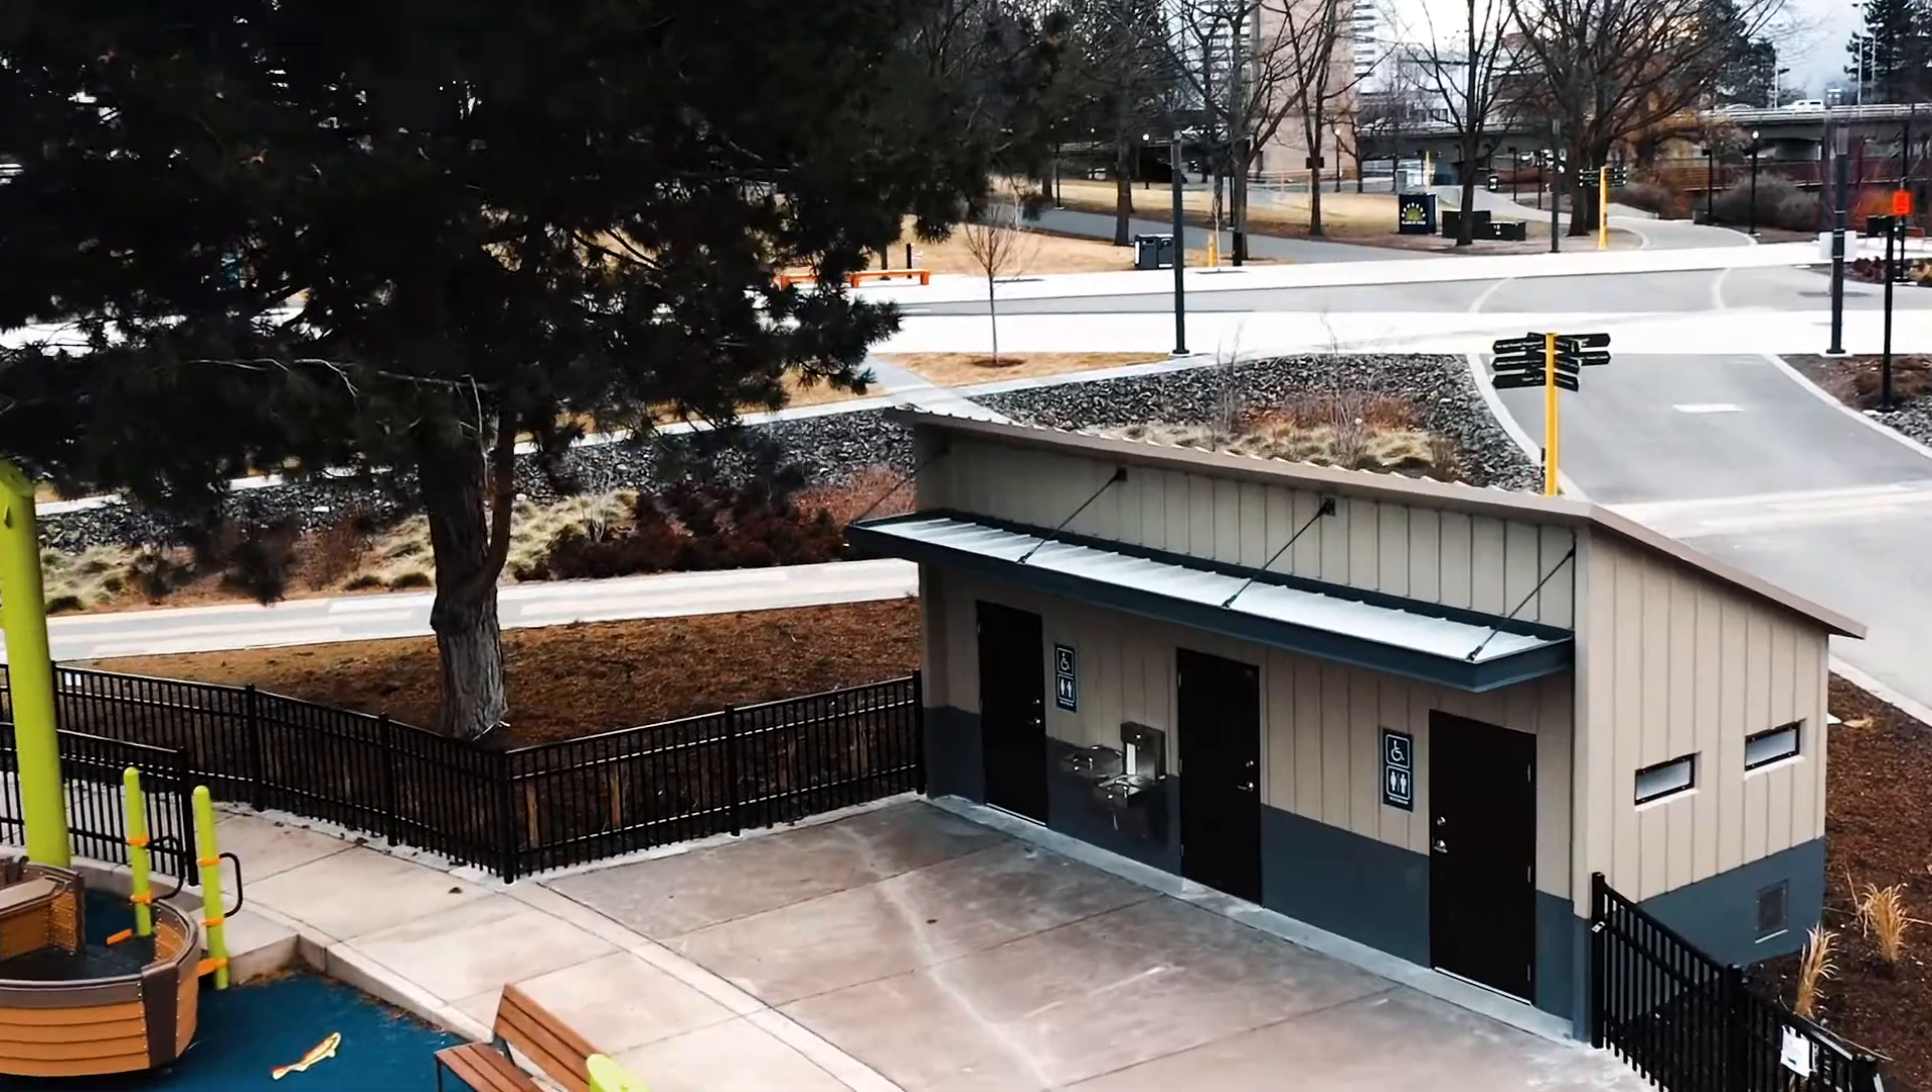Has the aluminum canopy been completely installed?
Yes.